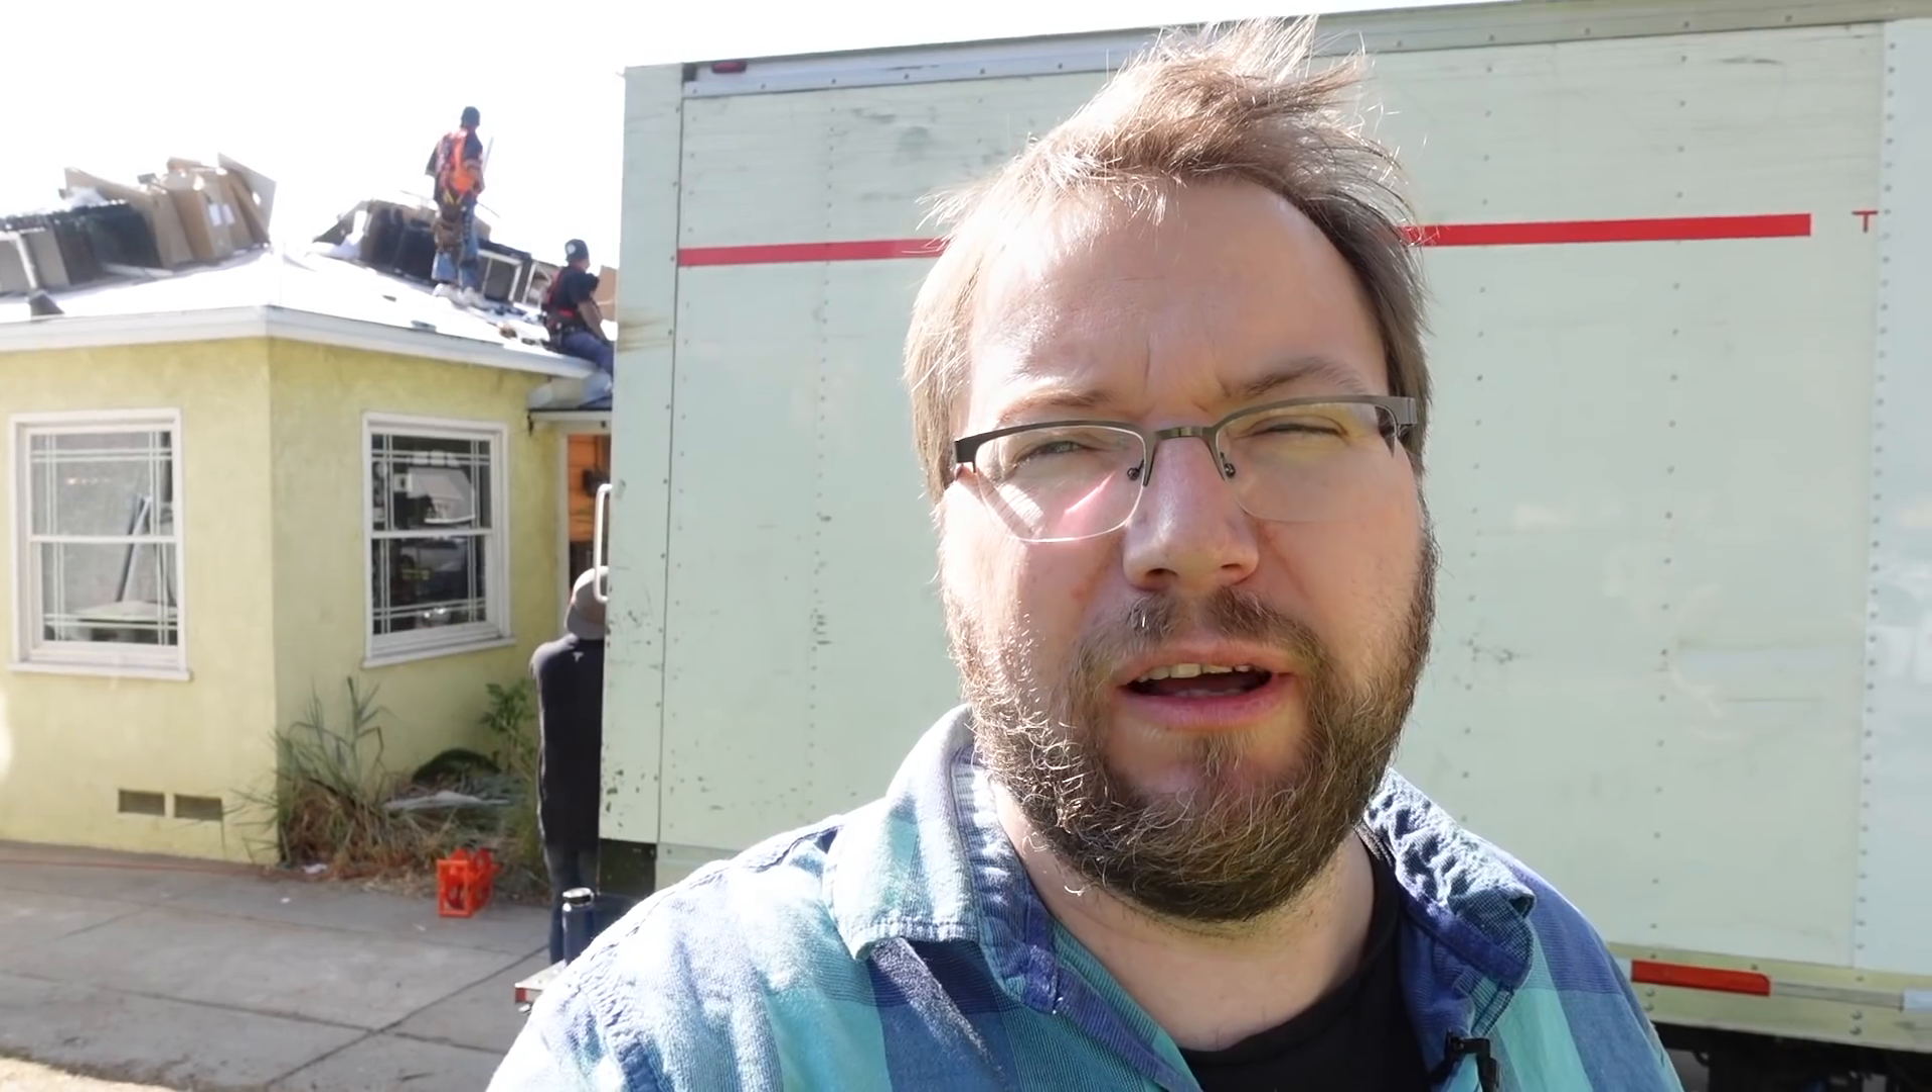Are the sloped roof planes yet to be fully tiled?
Yes.